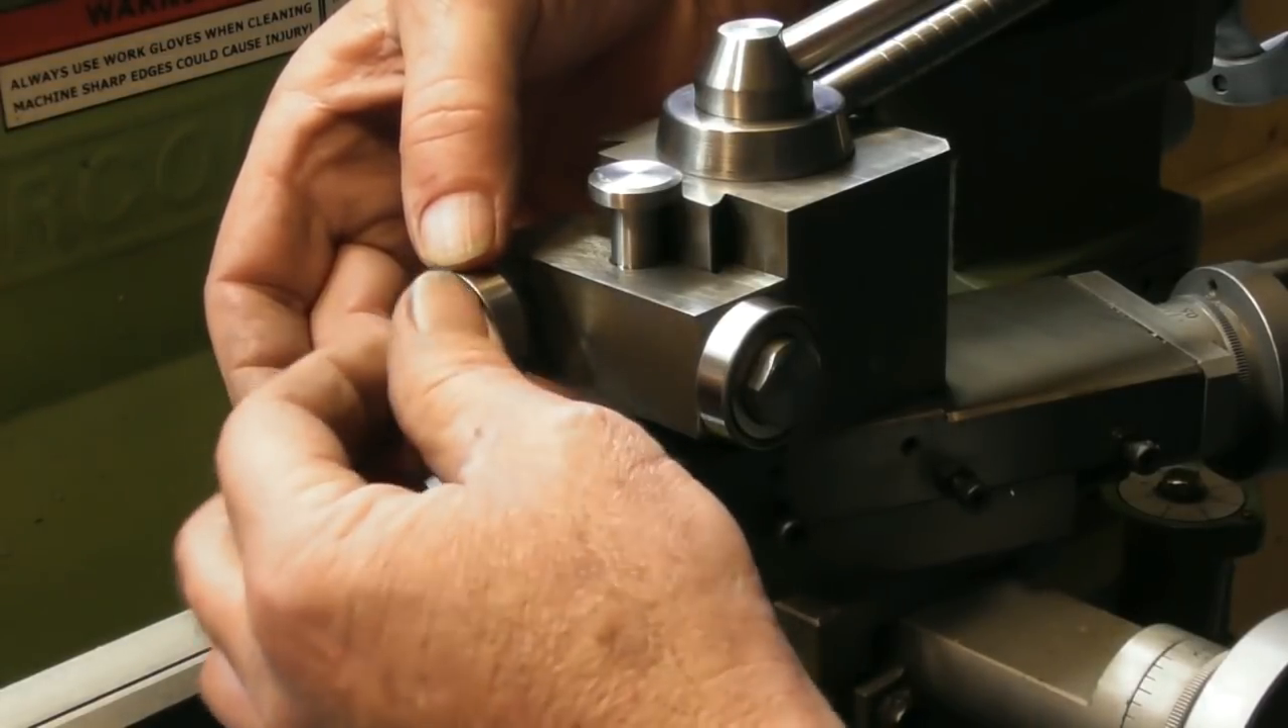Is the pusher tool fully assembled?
No.